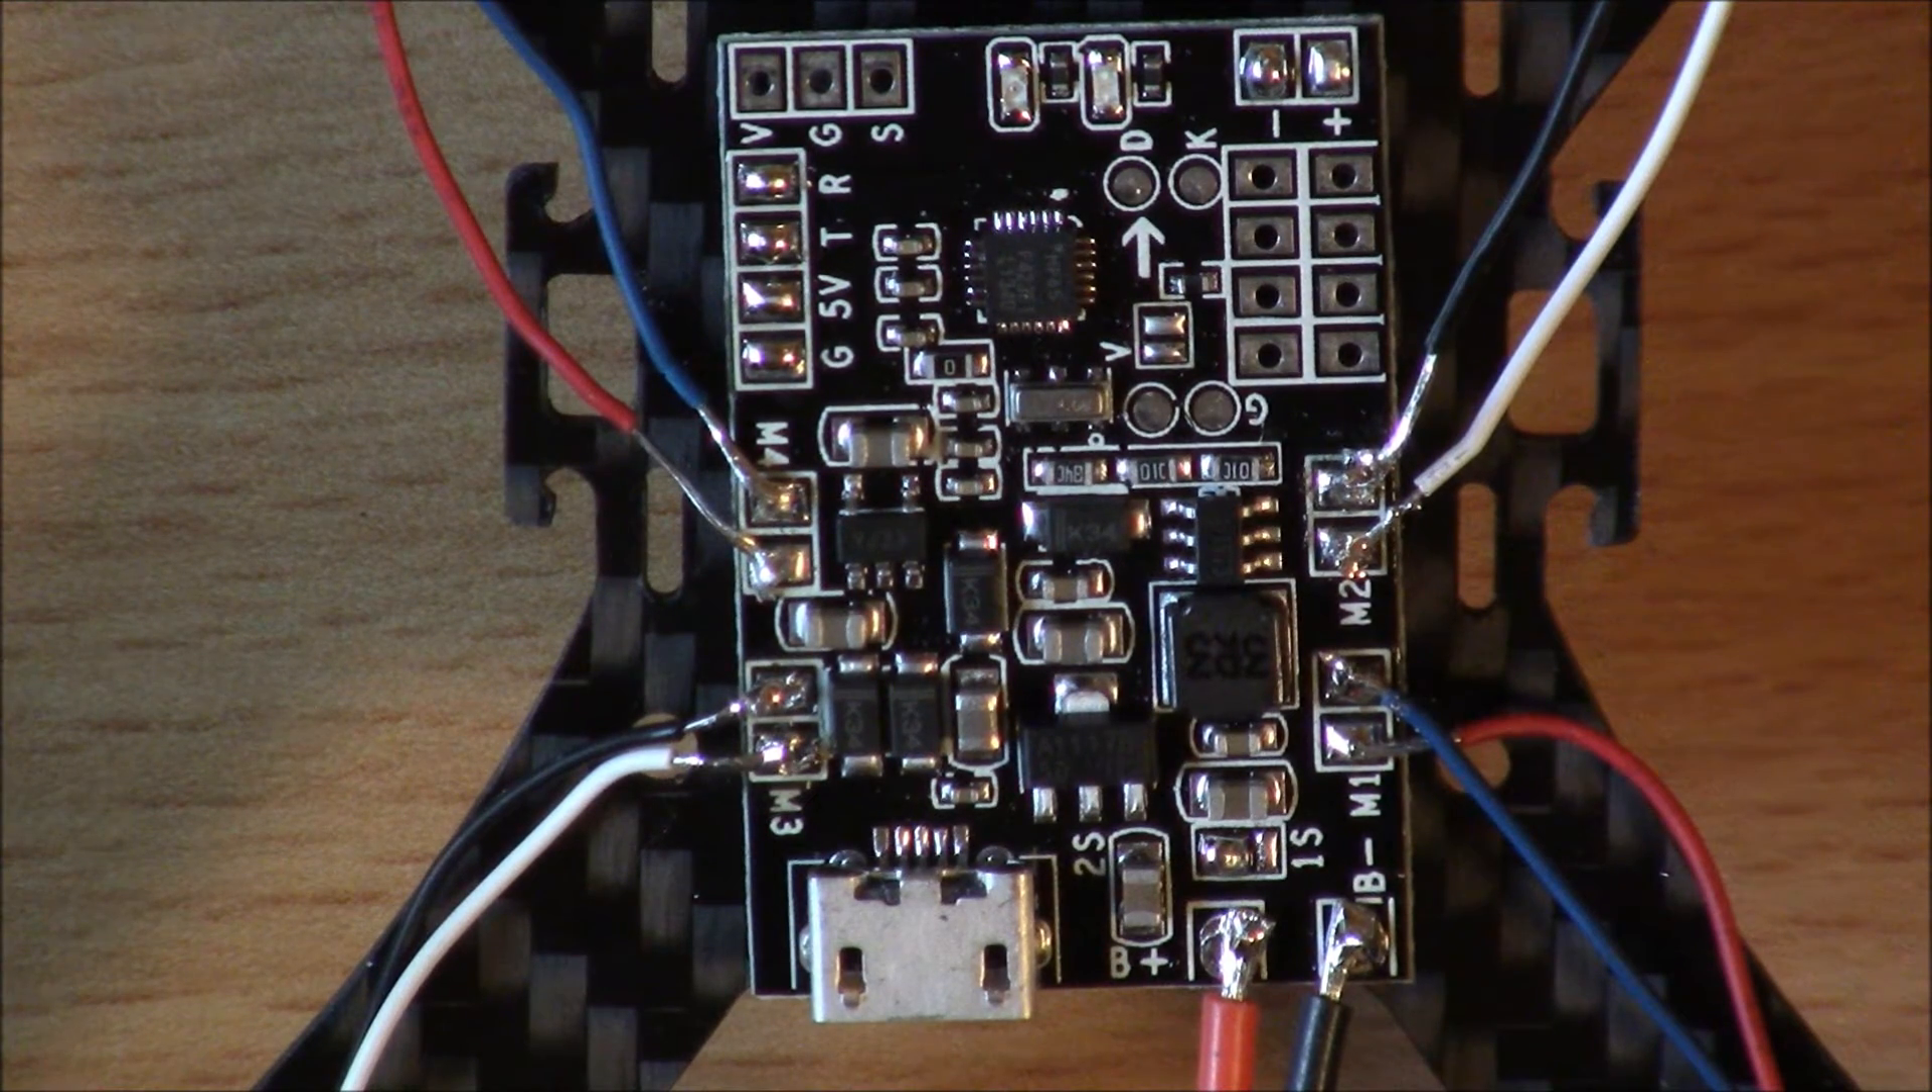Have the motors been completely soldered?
Yes.